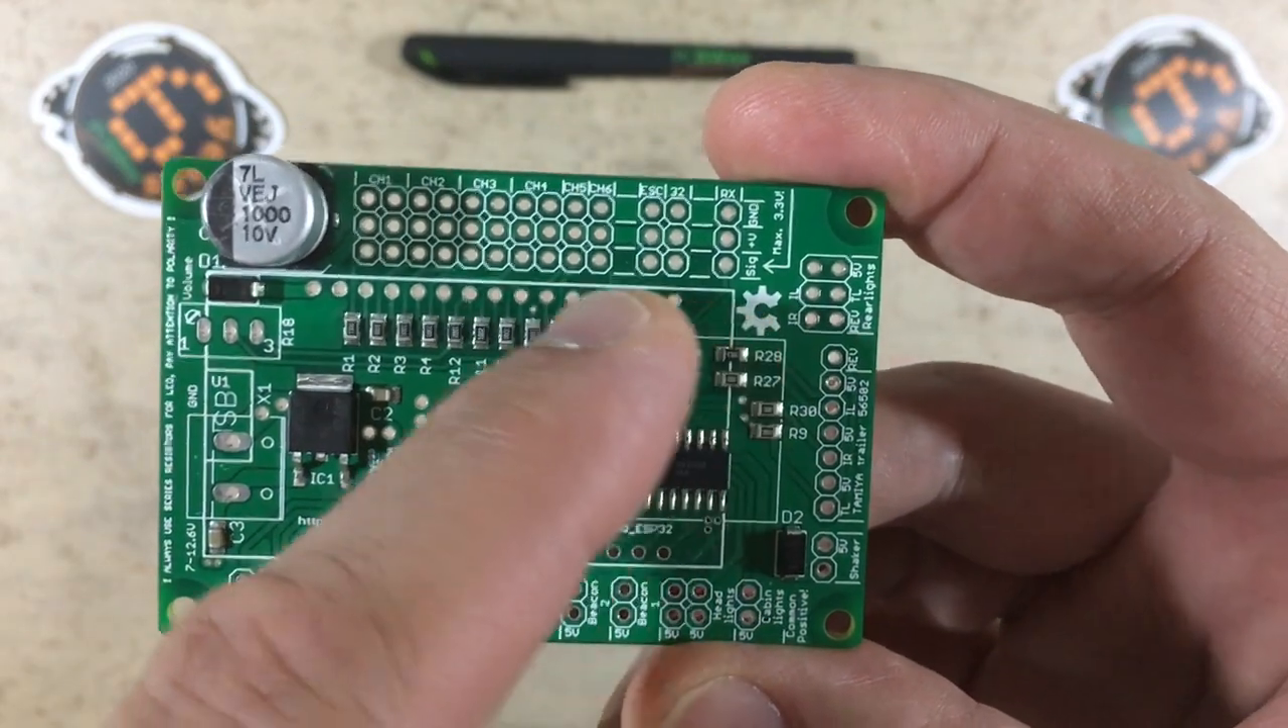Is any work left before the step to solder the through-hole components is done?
Yes.